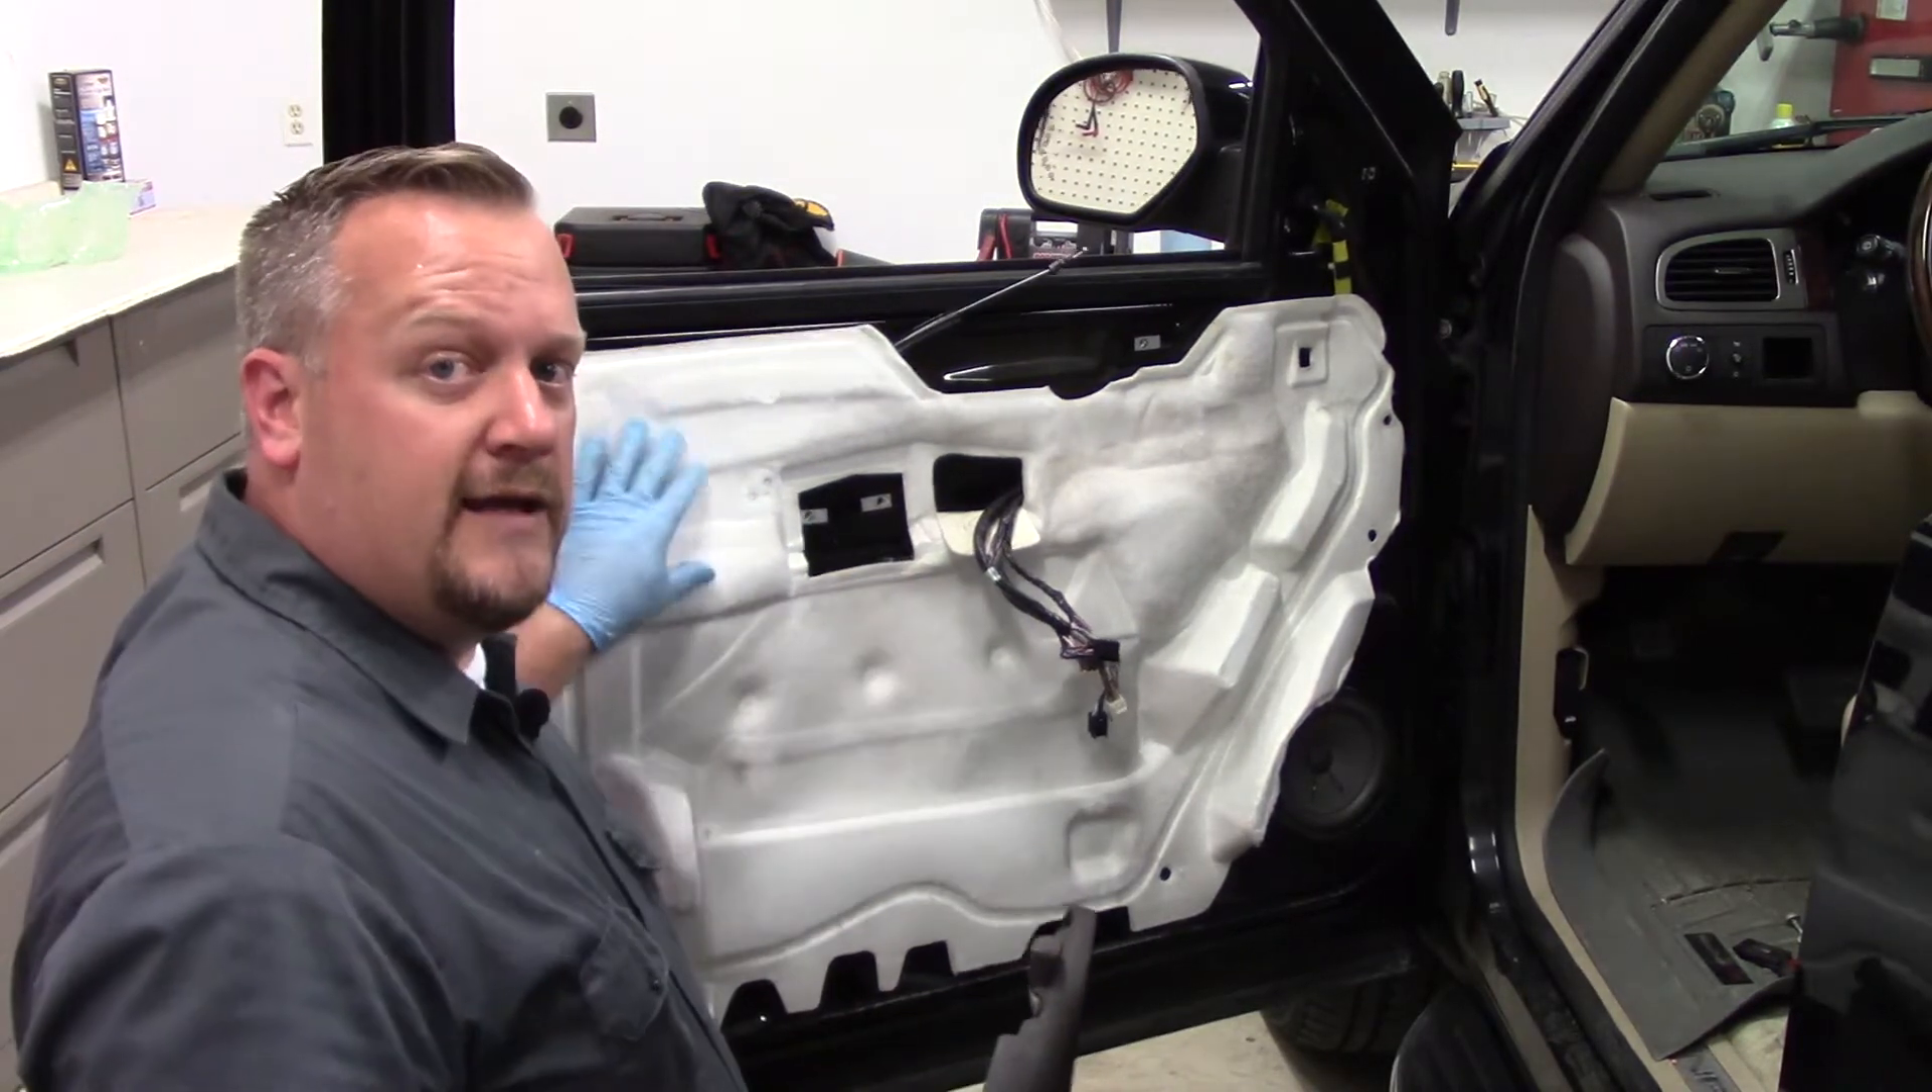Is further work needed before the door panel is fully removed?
No.